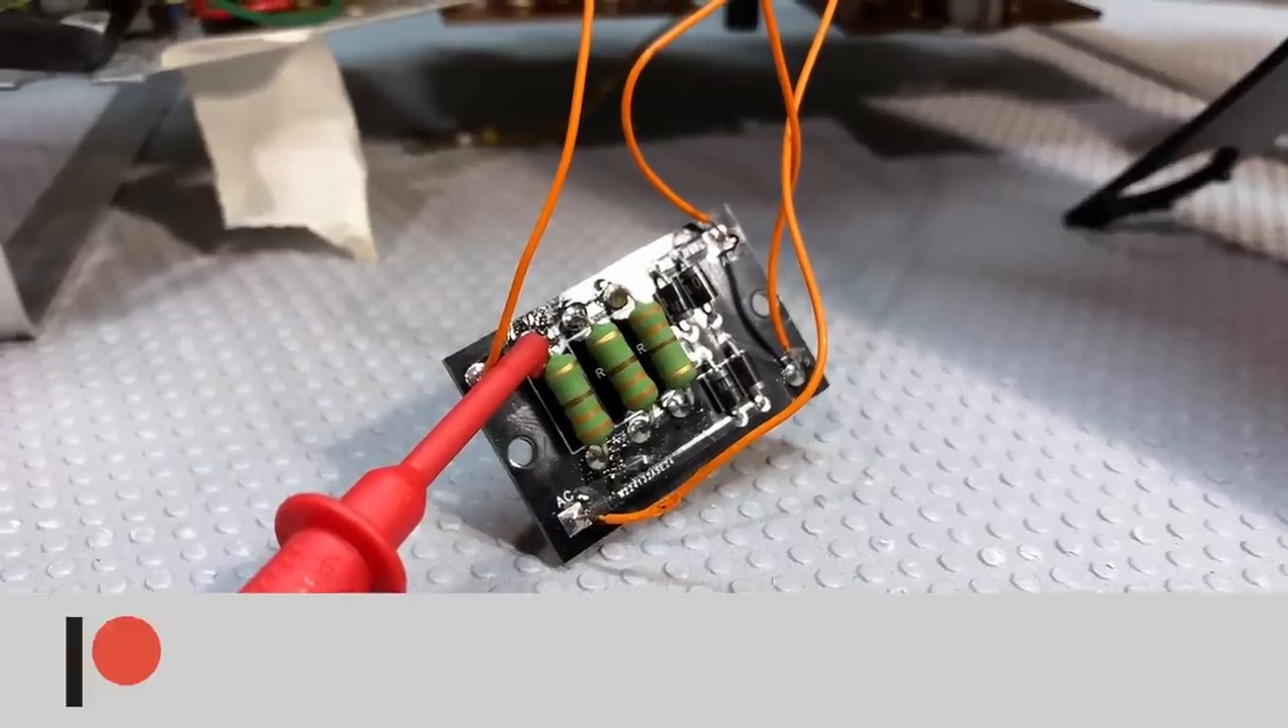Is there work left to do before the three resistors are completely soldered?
No.